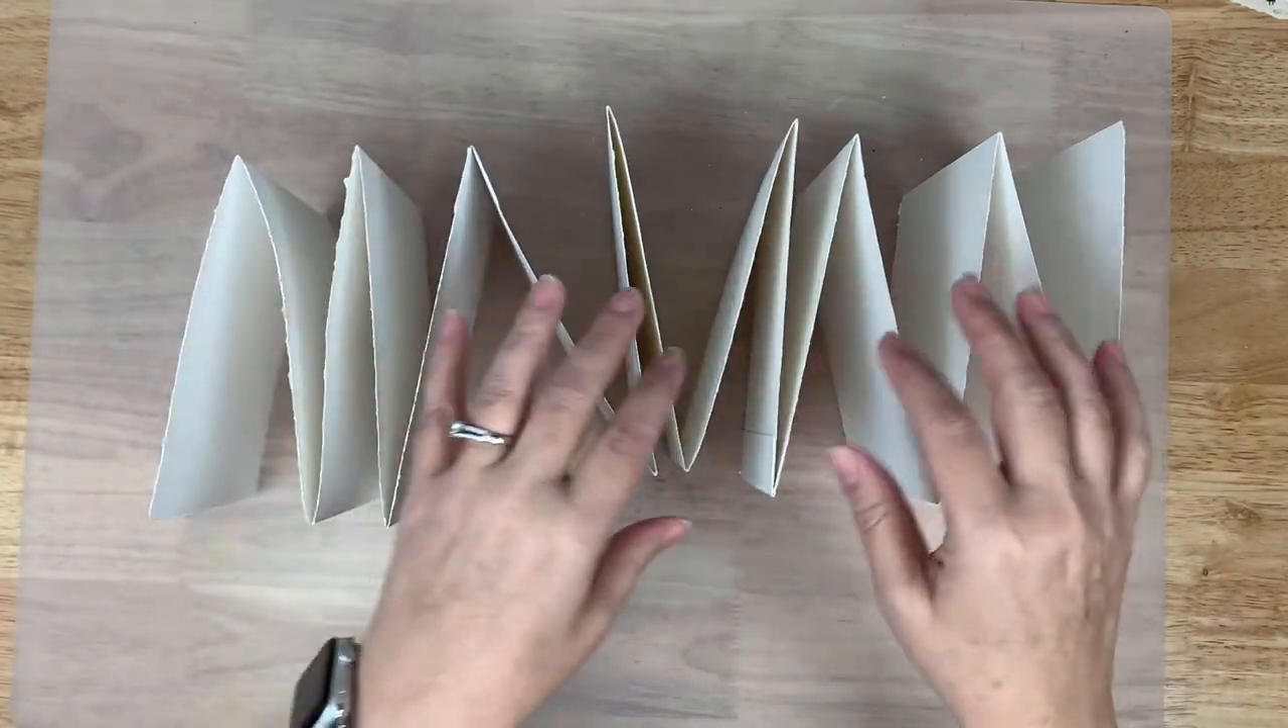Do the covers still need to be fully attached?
Yes.